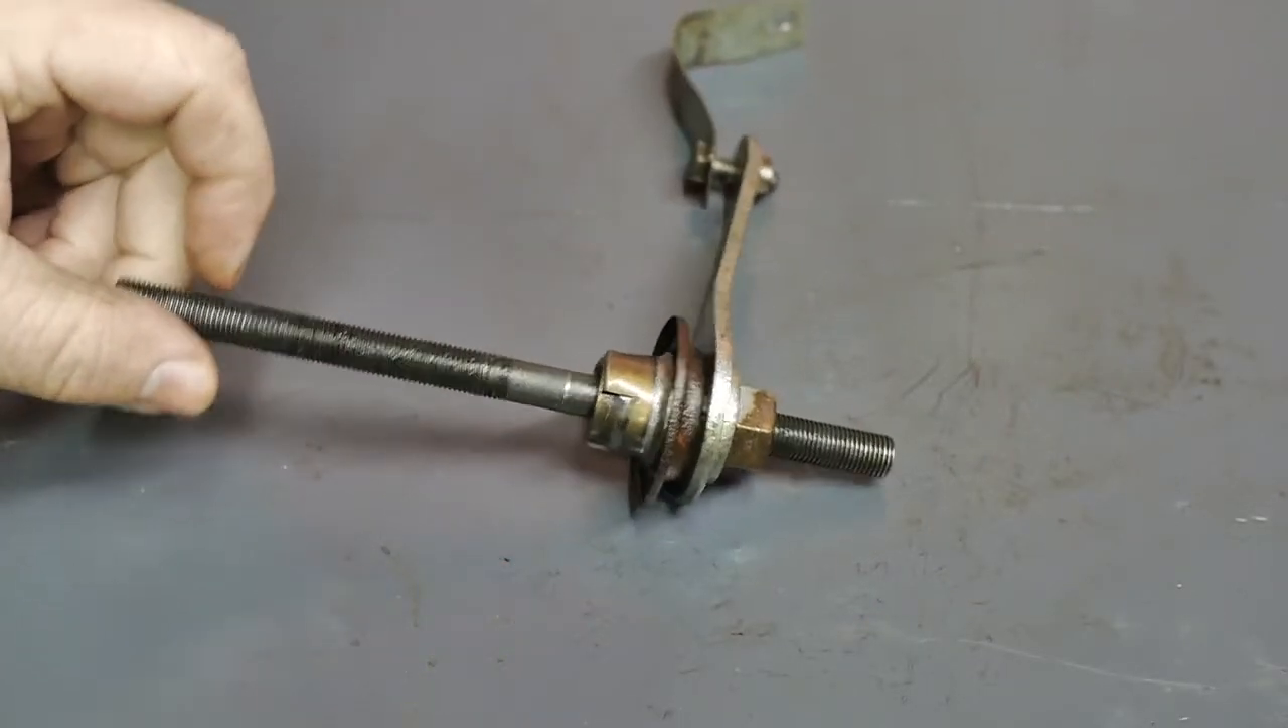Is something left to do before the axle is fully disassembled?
Yes.